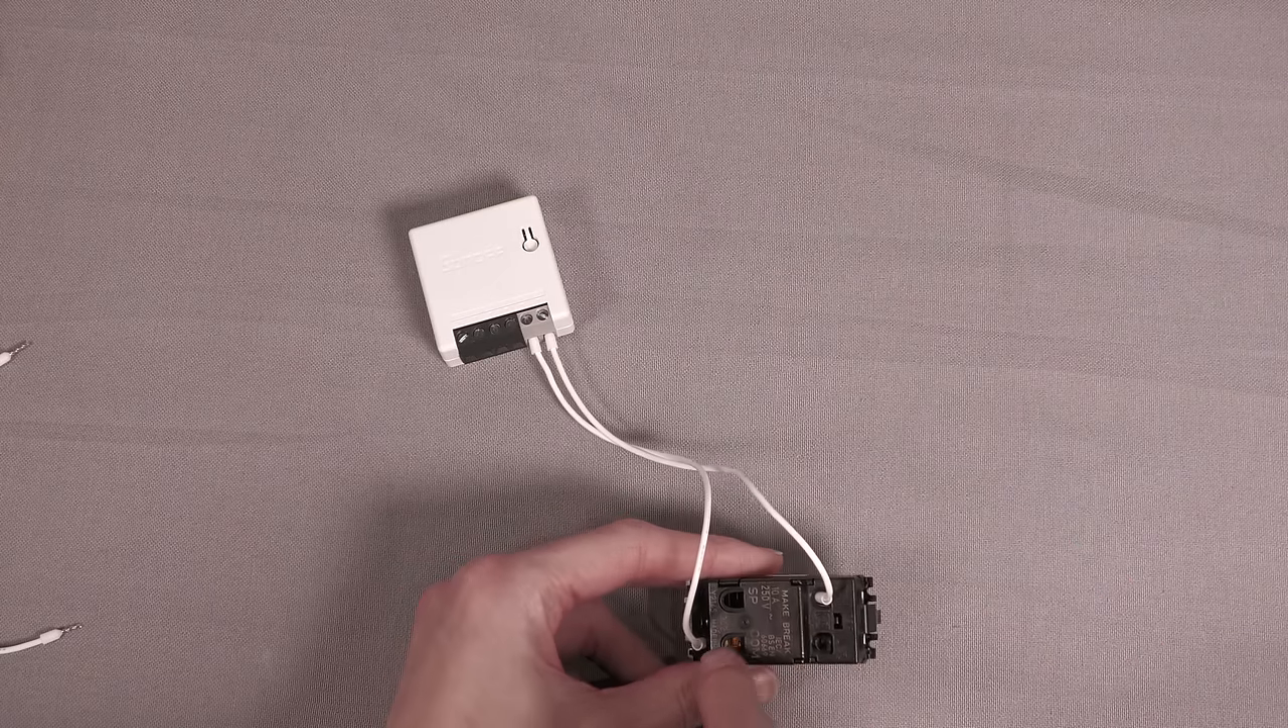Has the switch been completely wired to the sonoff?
Yes.